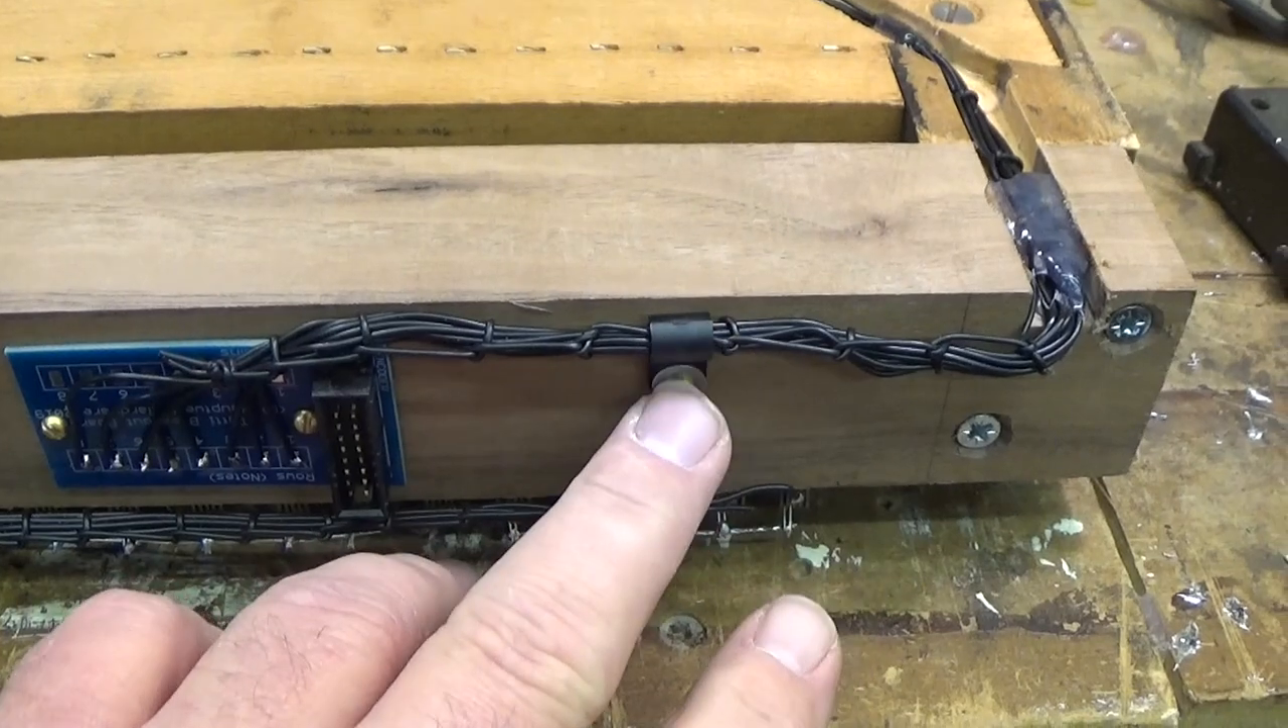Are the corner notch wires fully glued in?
Yes.